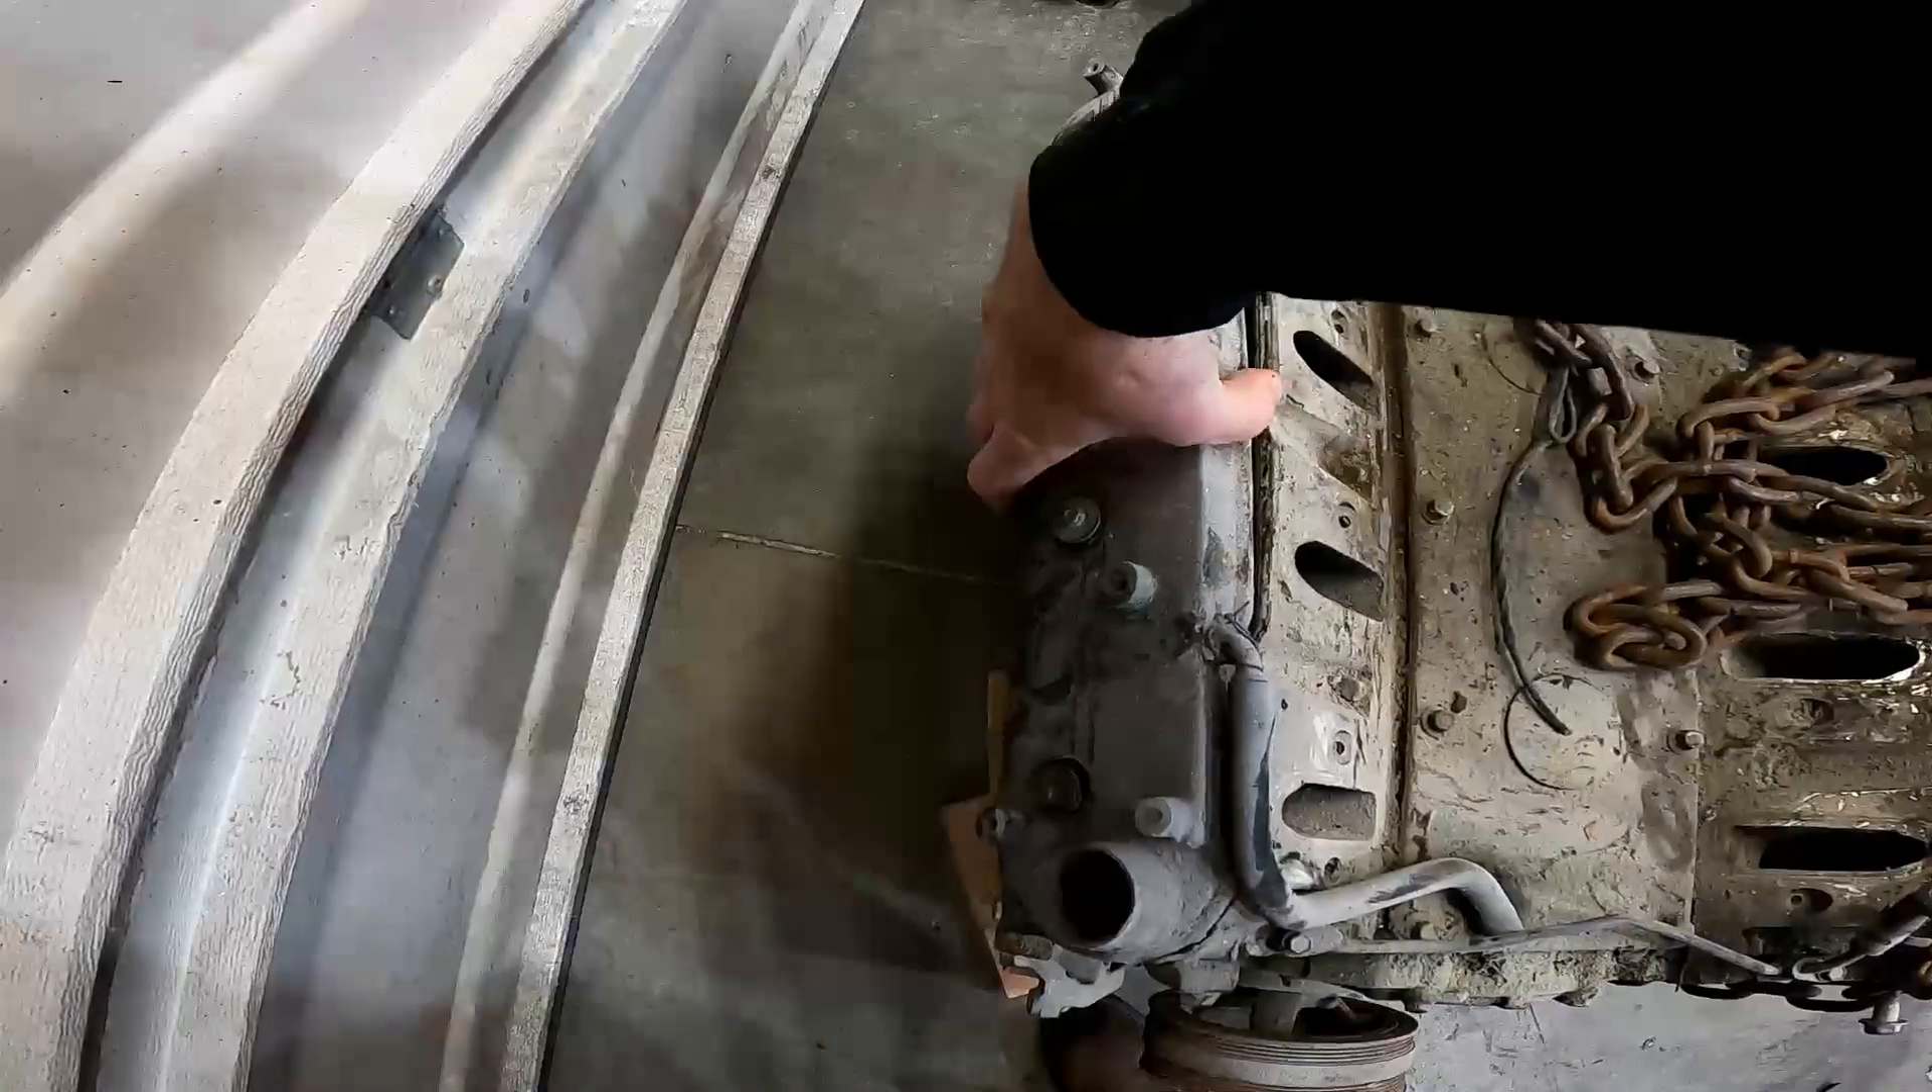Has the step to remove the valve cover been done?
No.